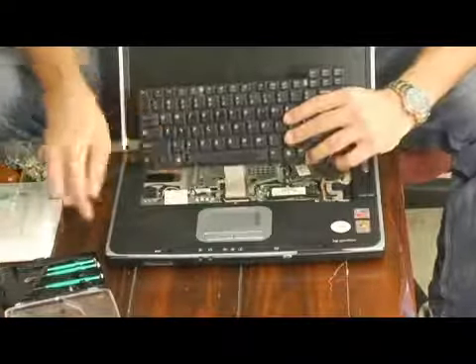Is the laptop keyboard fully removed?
No.